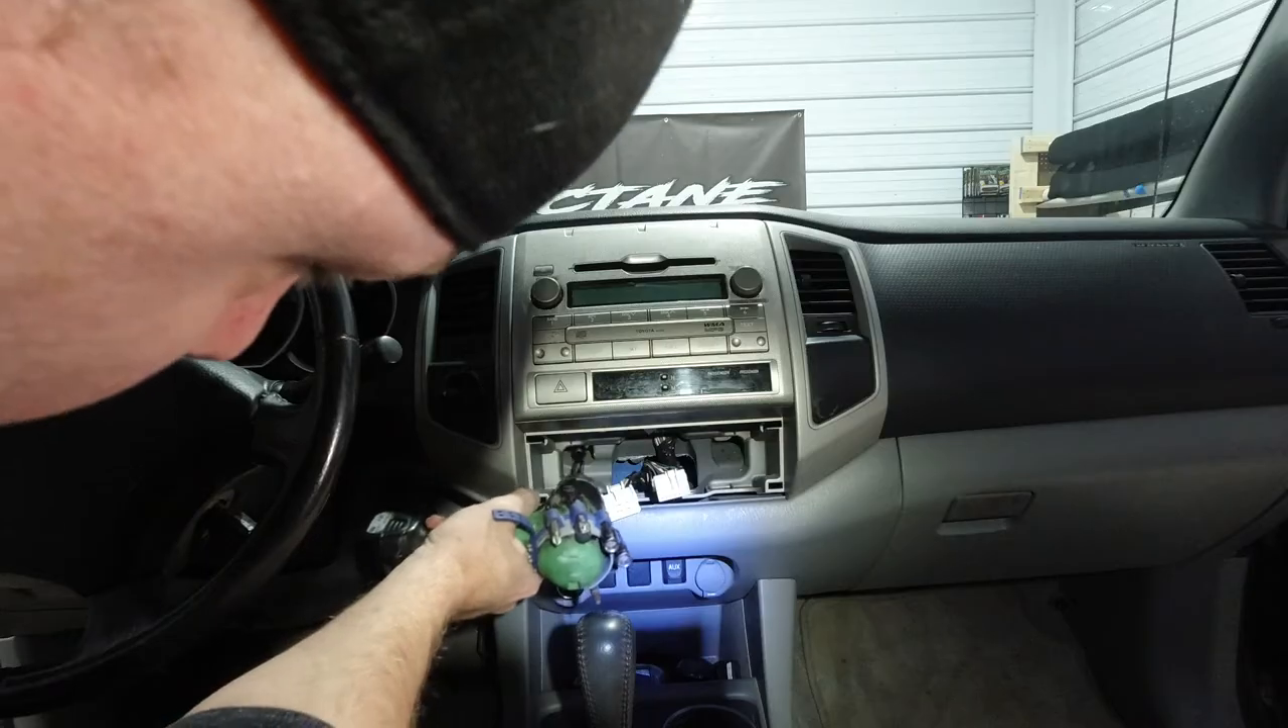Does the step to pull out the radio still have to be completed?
Yes.